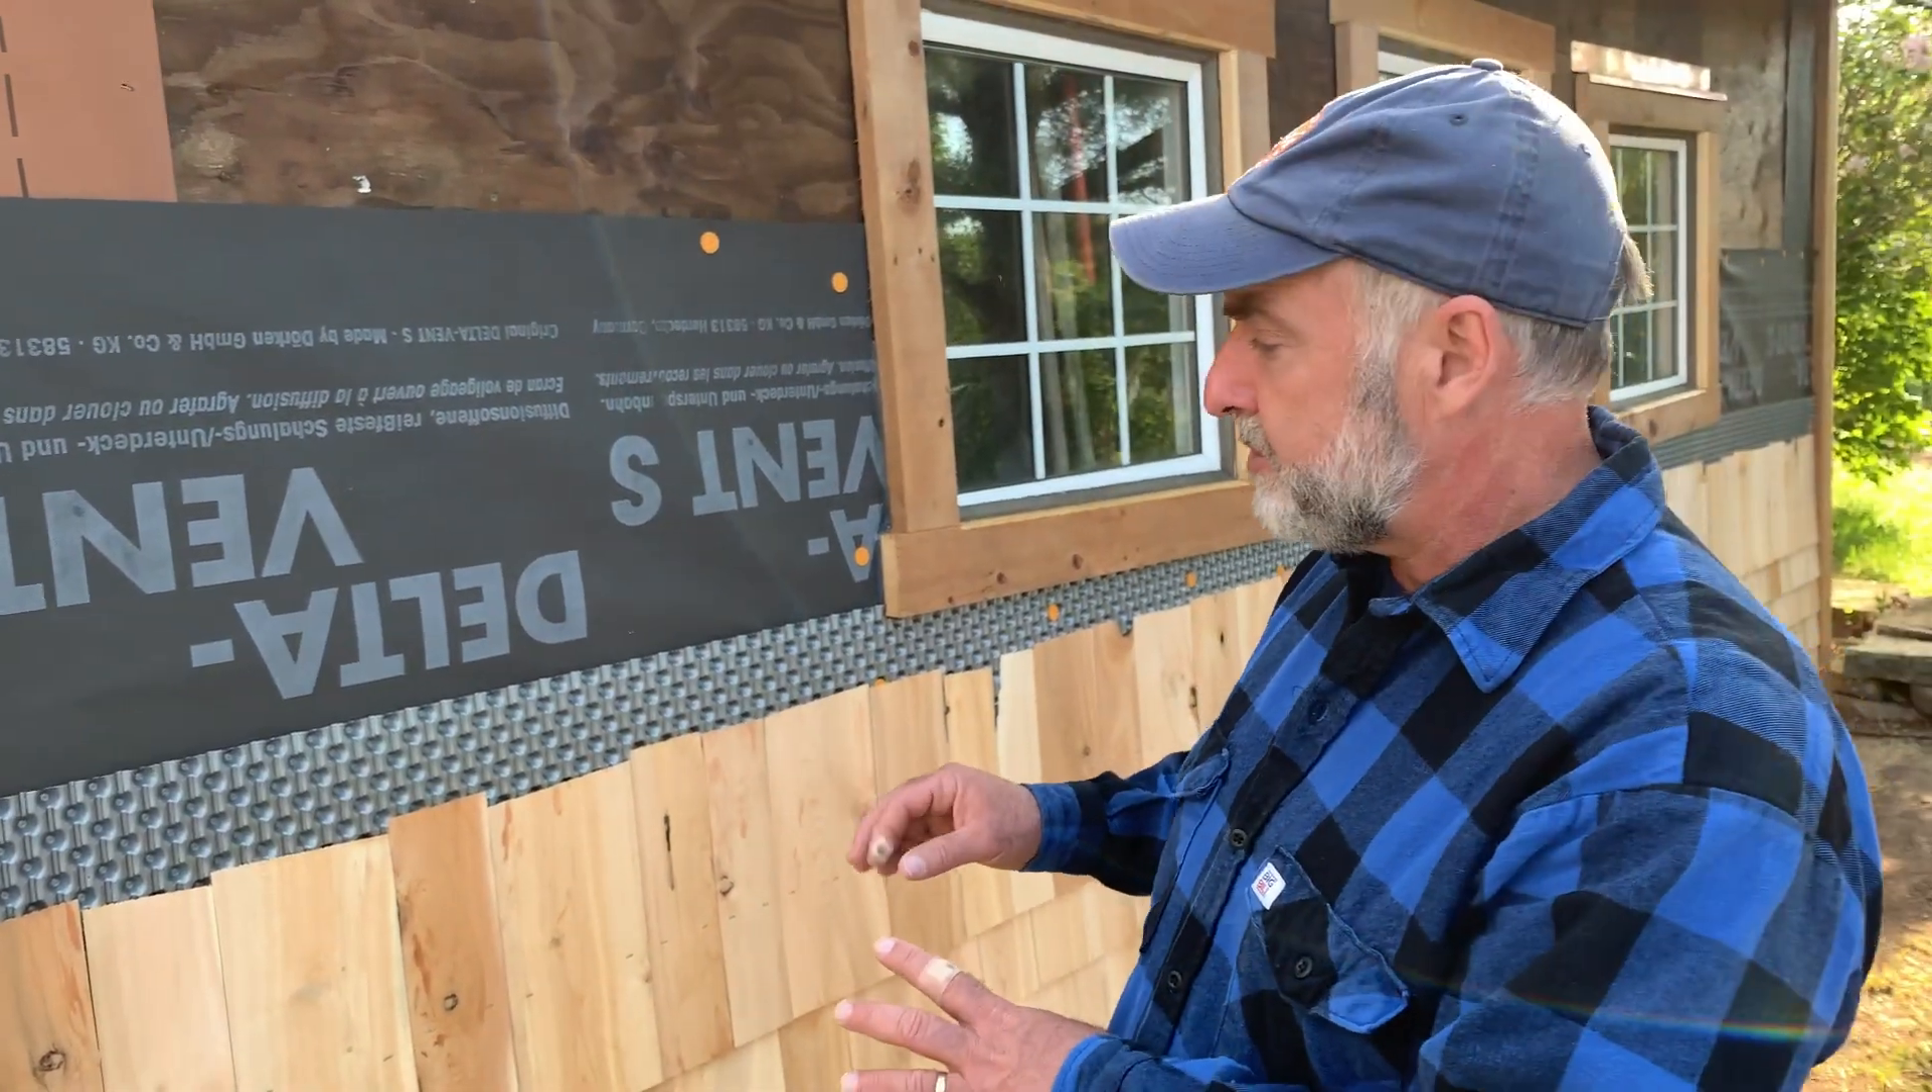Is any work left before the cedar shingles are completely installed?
Yes.